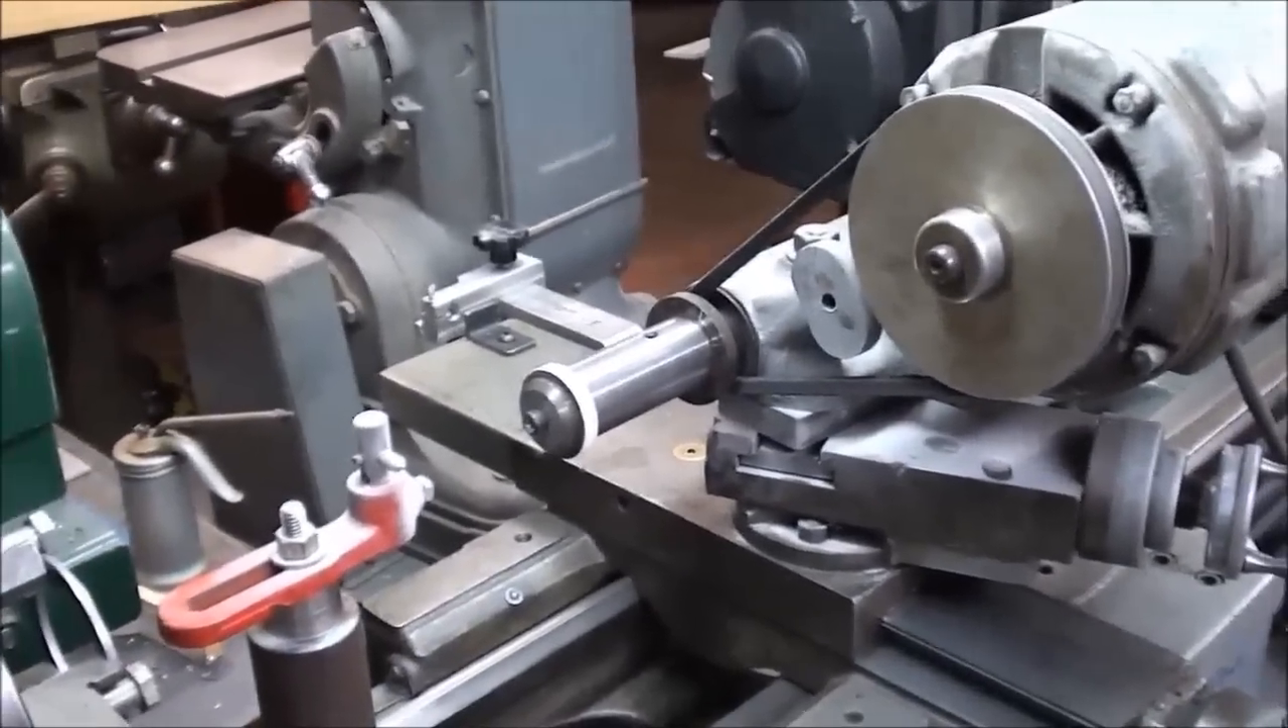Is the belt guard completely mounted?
No.